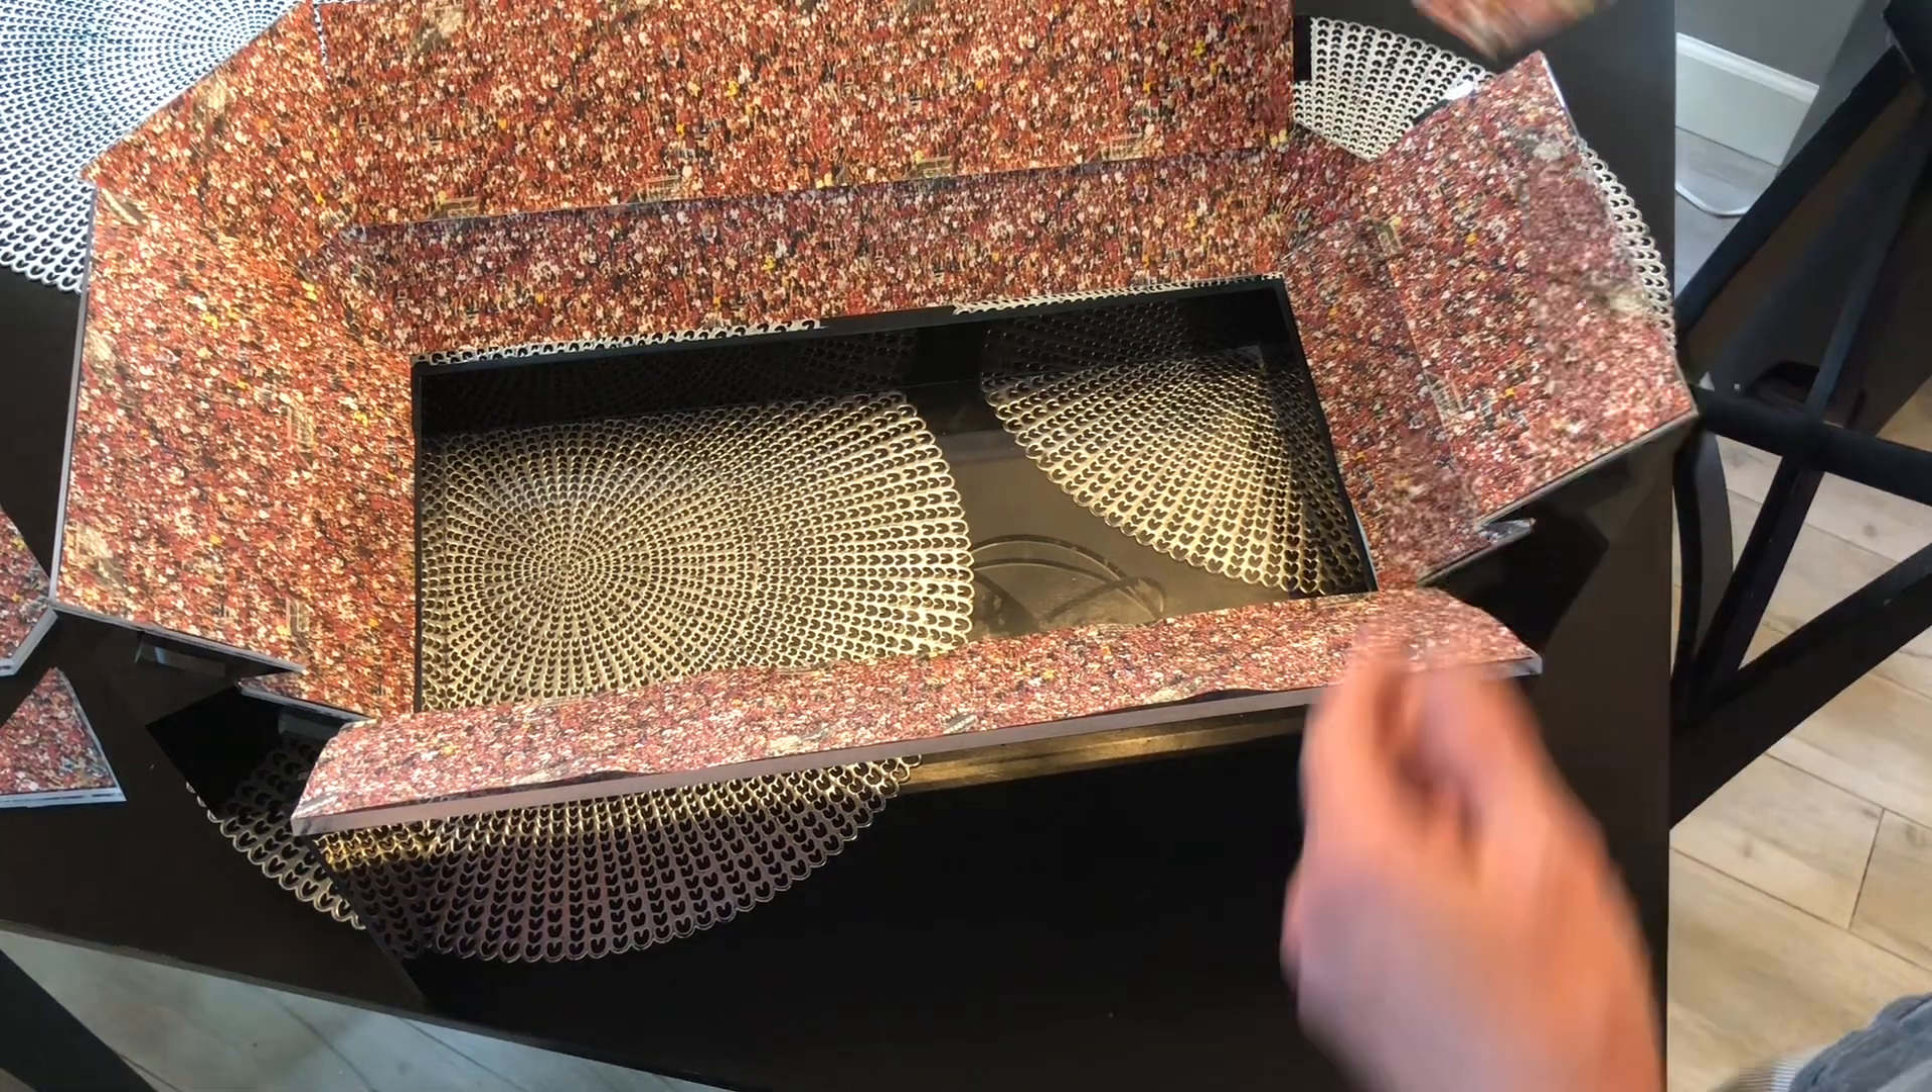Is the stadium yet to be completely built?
Yes.